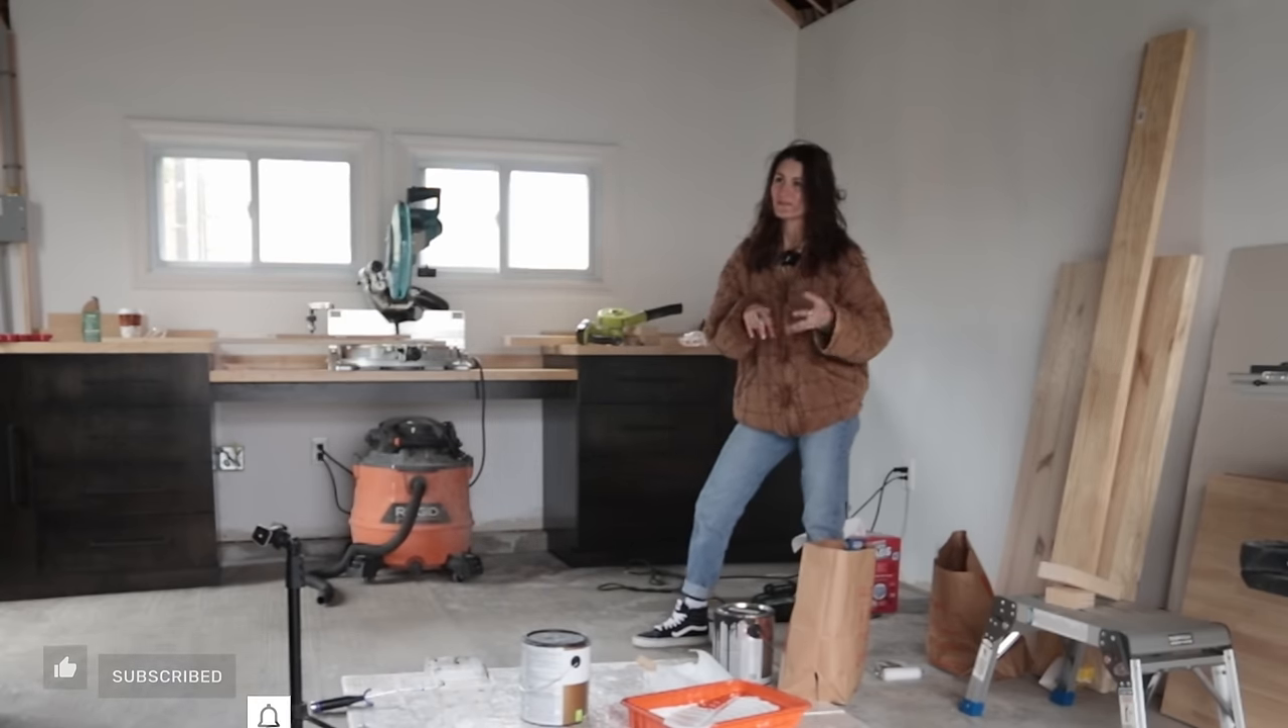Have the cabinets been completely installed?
Yes.